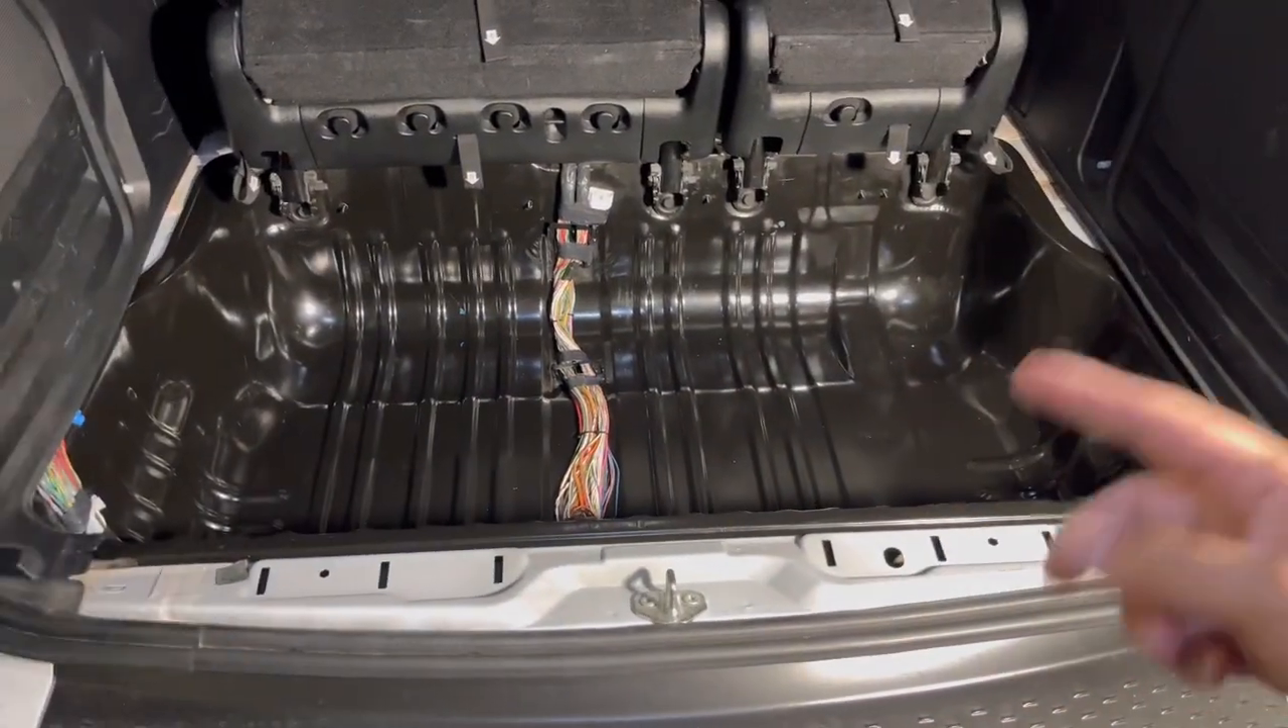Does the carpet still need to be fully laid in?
Yes.